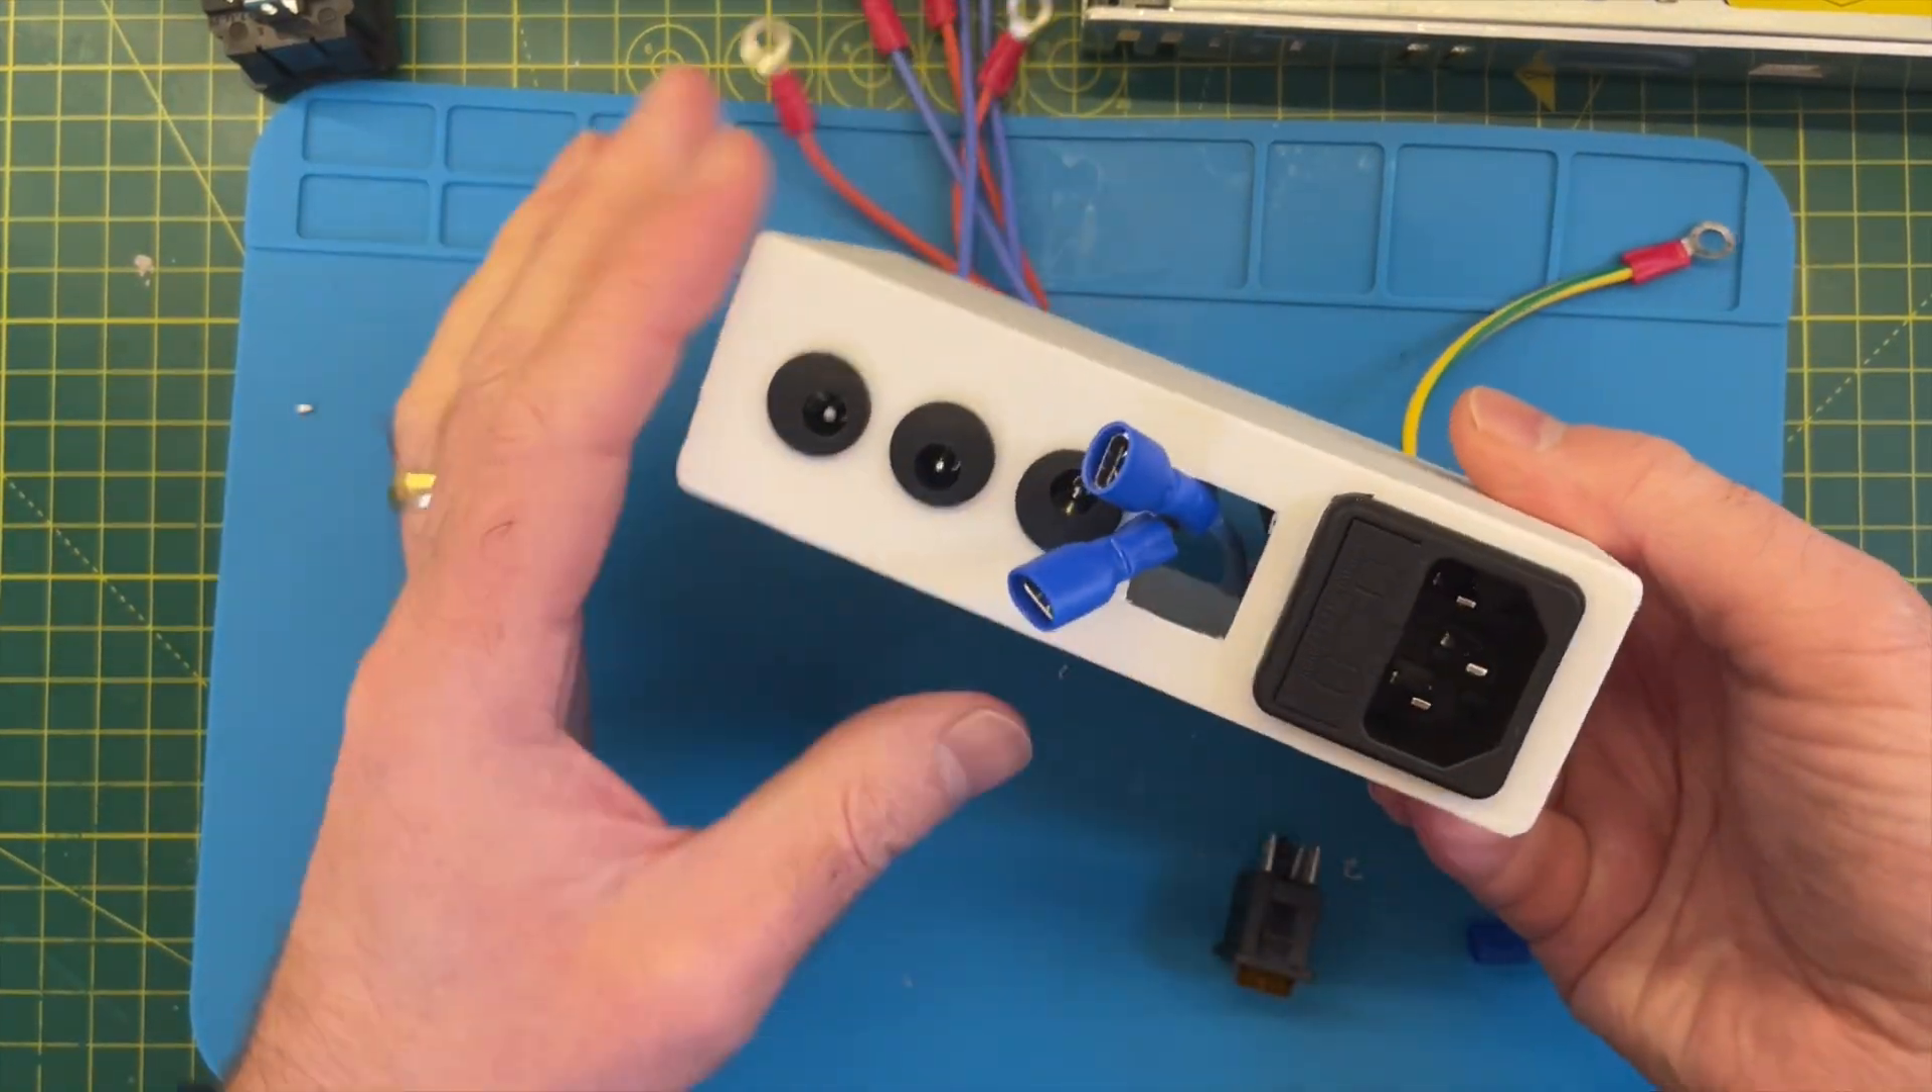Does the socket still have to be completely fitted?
No.